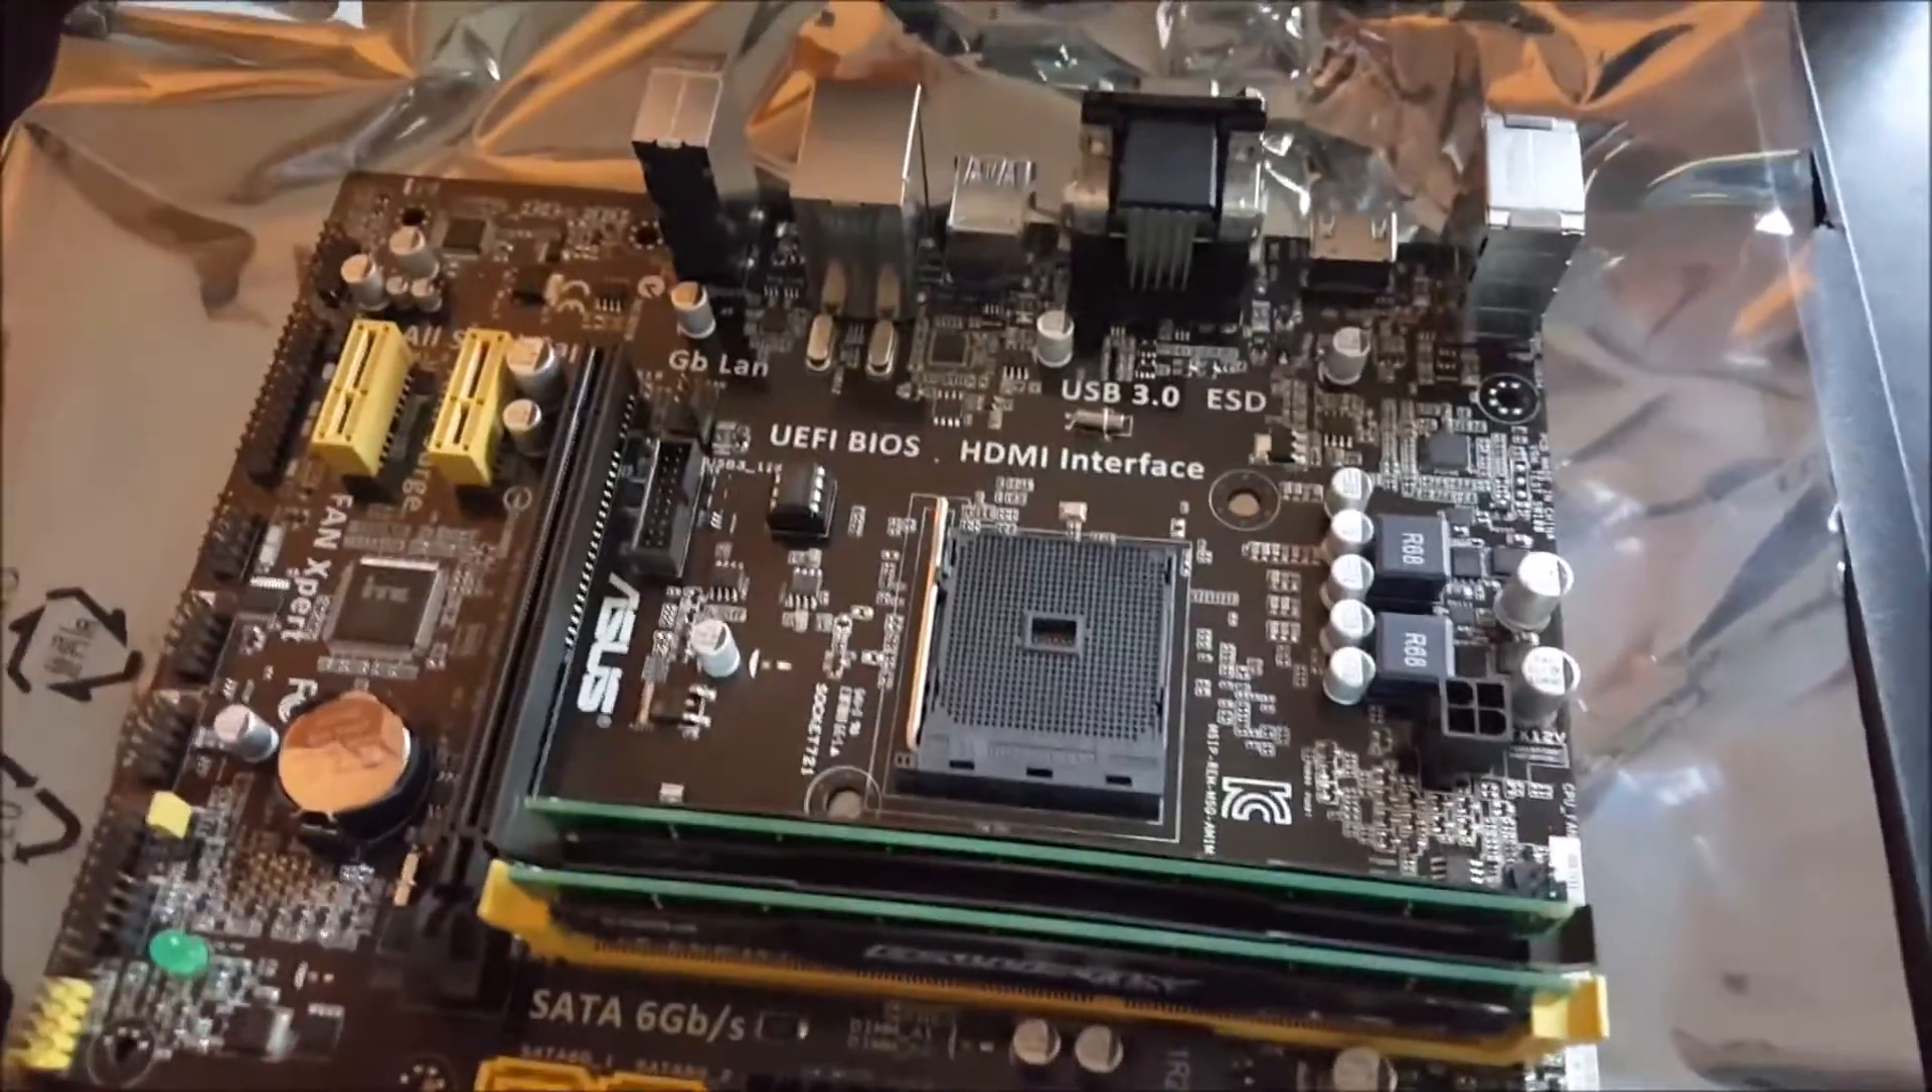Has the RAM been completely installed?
Yes.